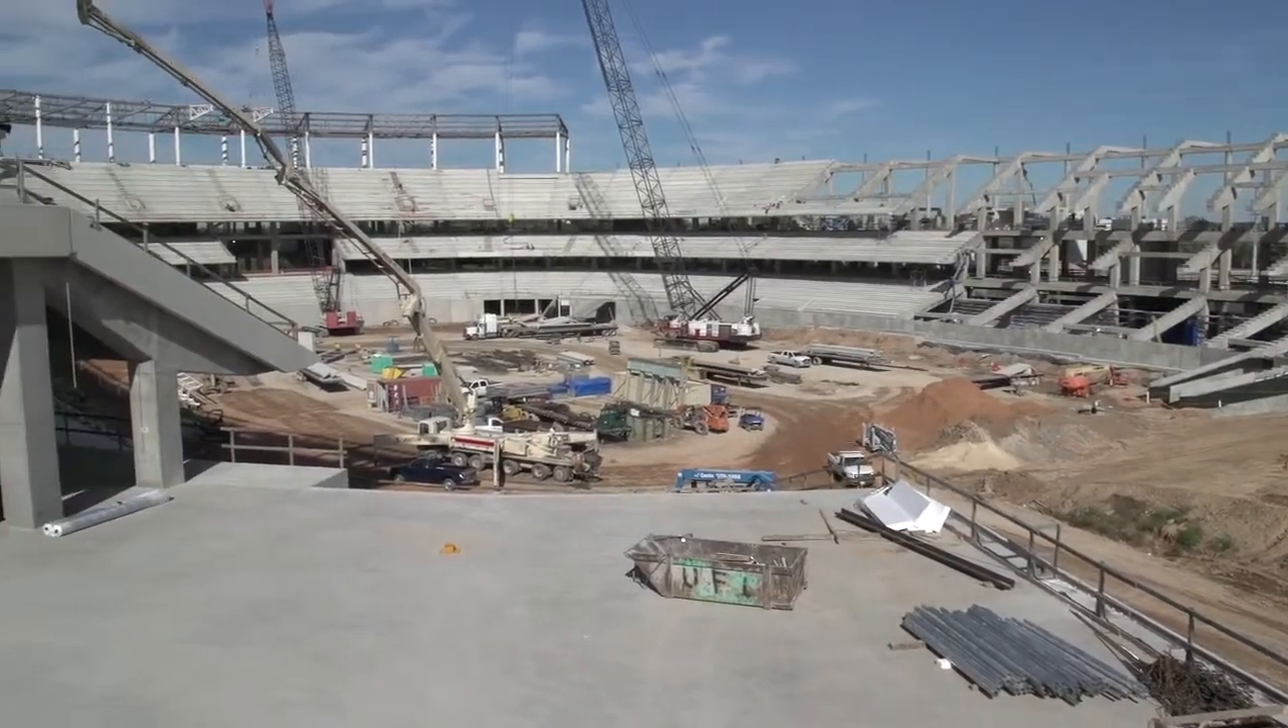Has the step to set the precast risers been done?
No.